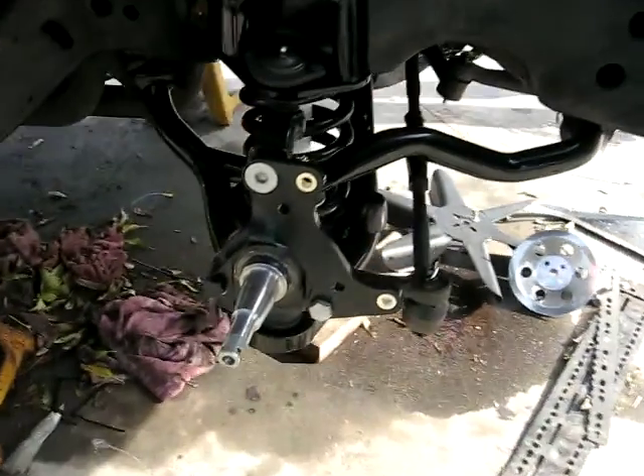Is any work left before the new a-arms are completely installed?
No.